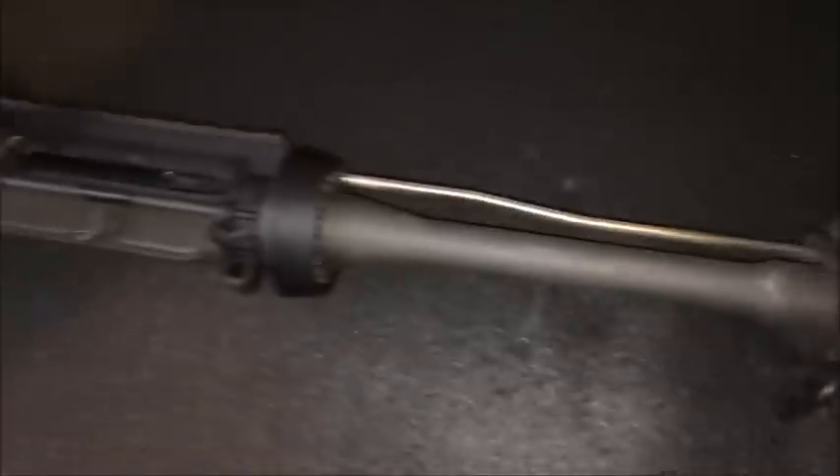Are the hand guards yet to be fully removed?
No.